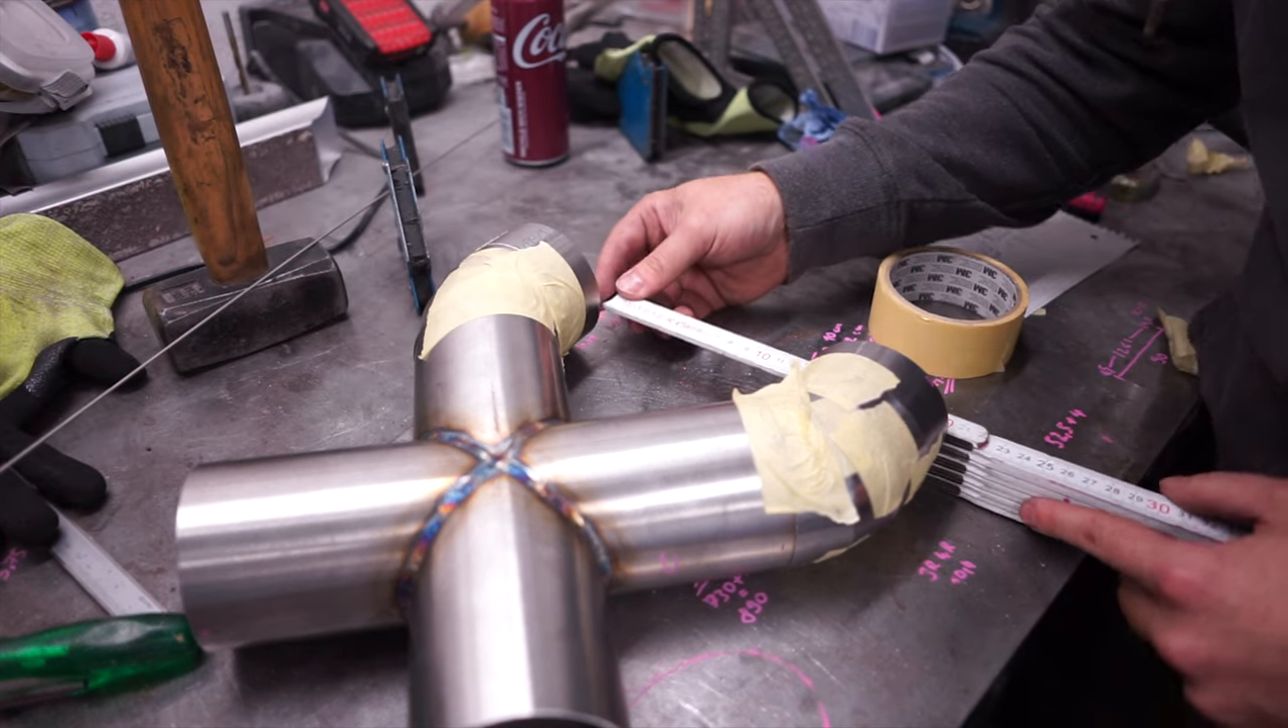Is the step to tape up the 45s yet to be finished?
No.